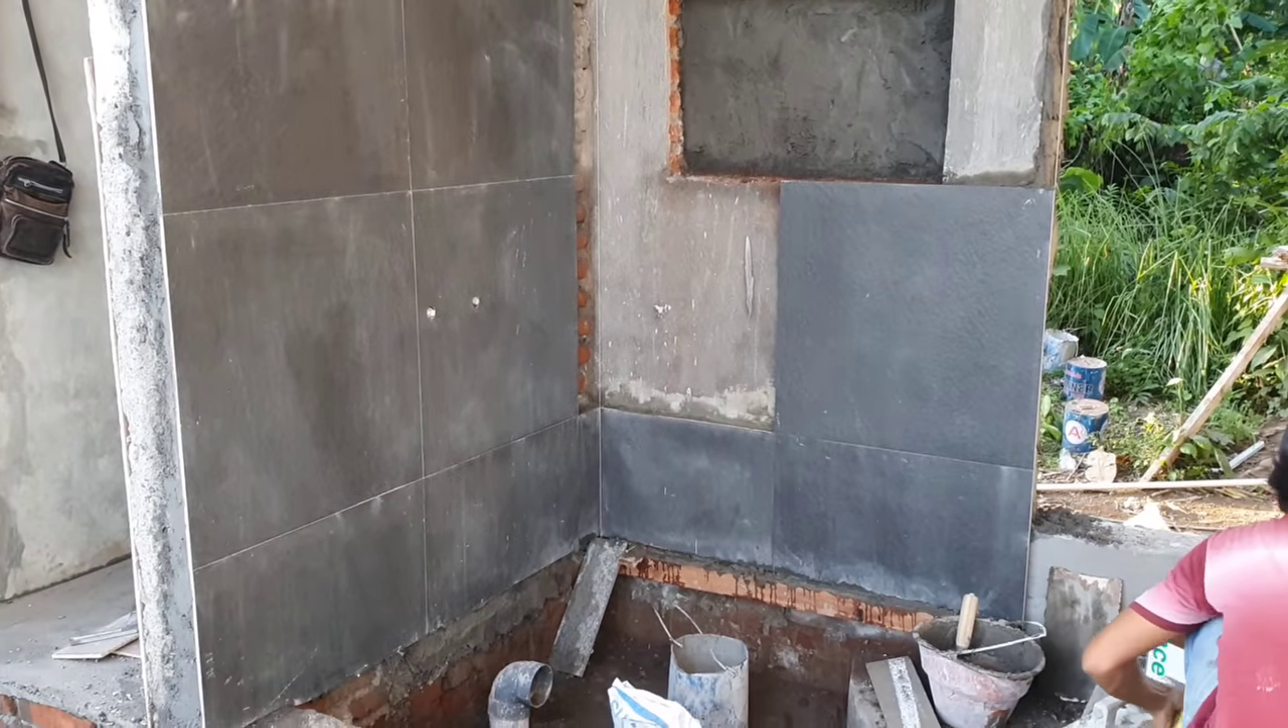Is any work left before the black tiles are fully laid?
Yes.